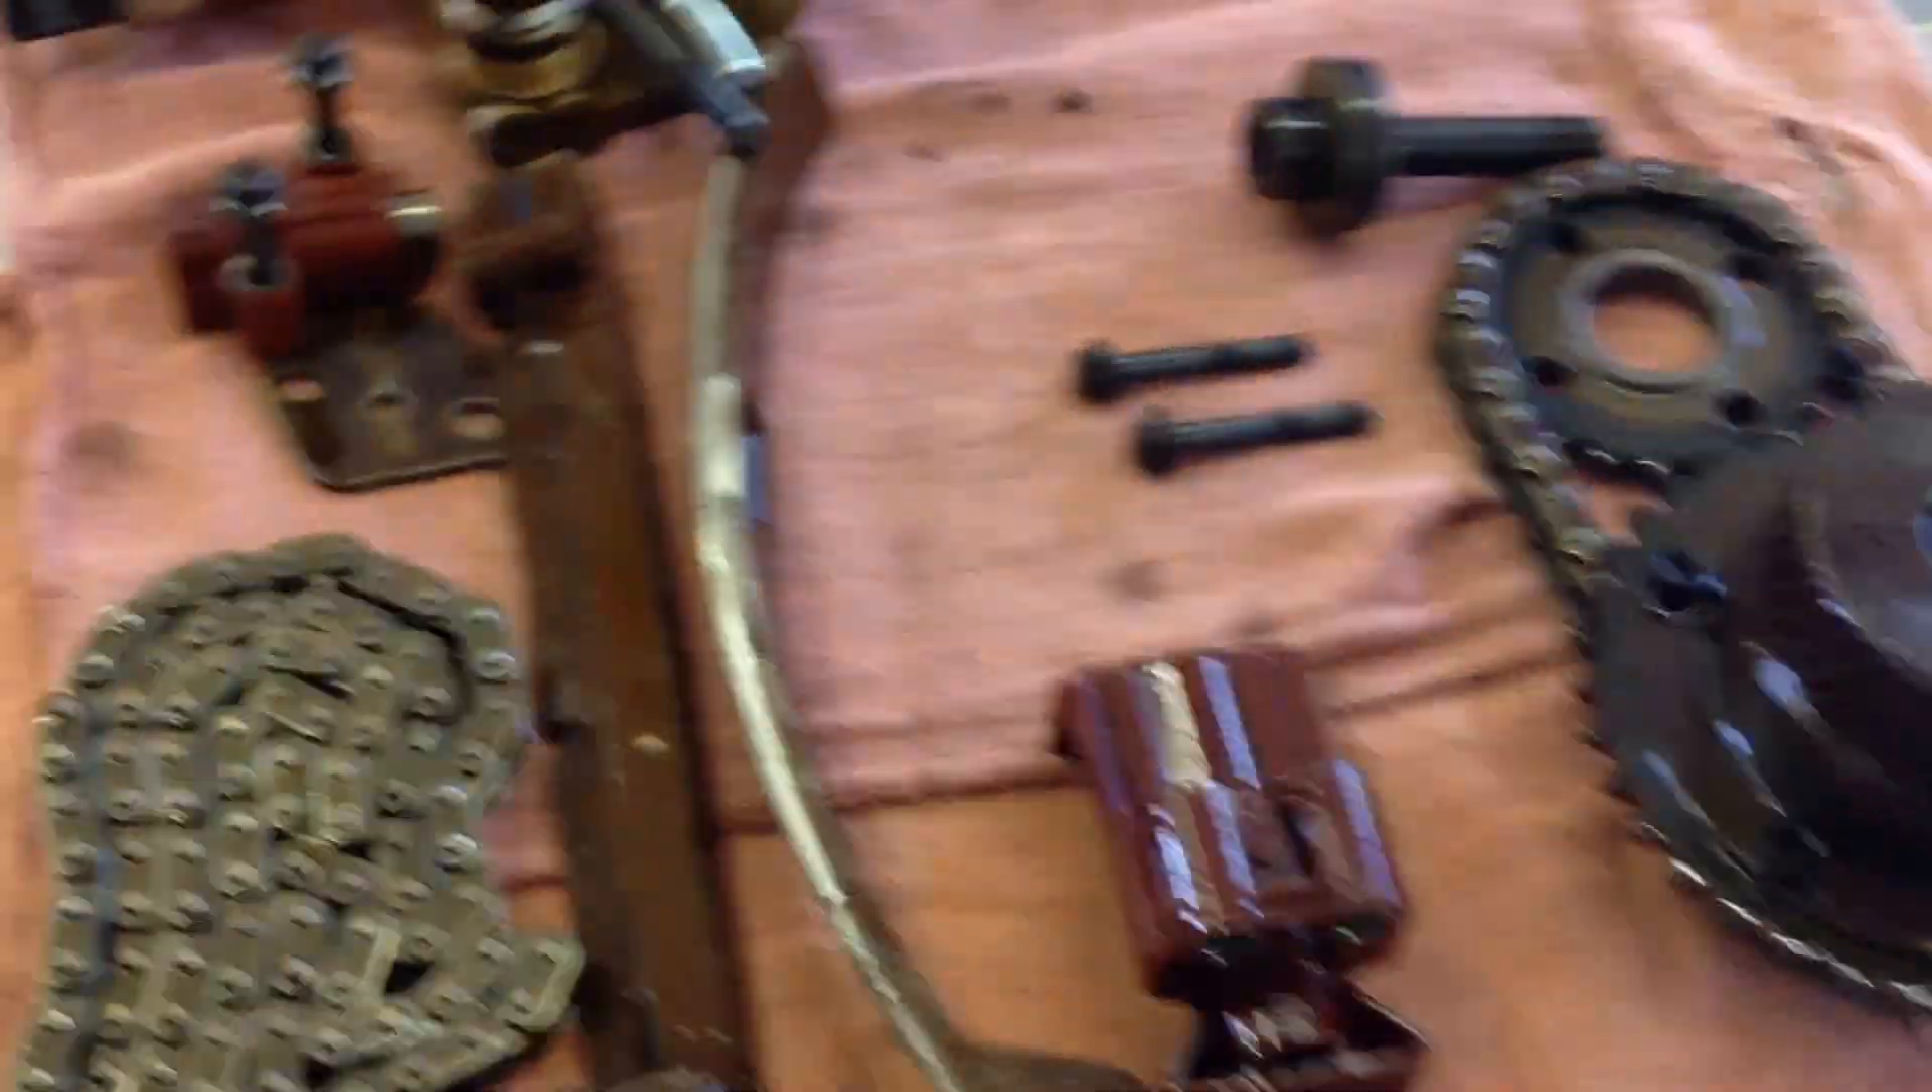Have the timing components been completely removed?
Yes.